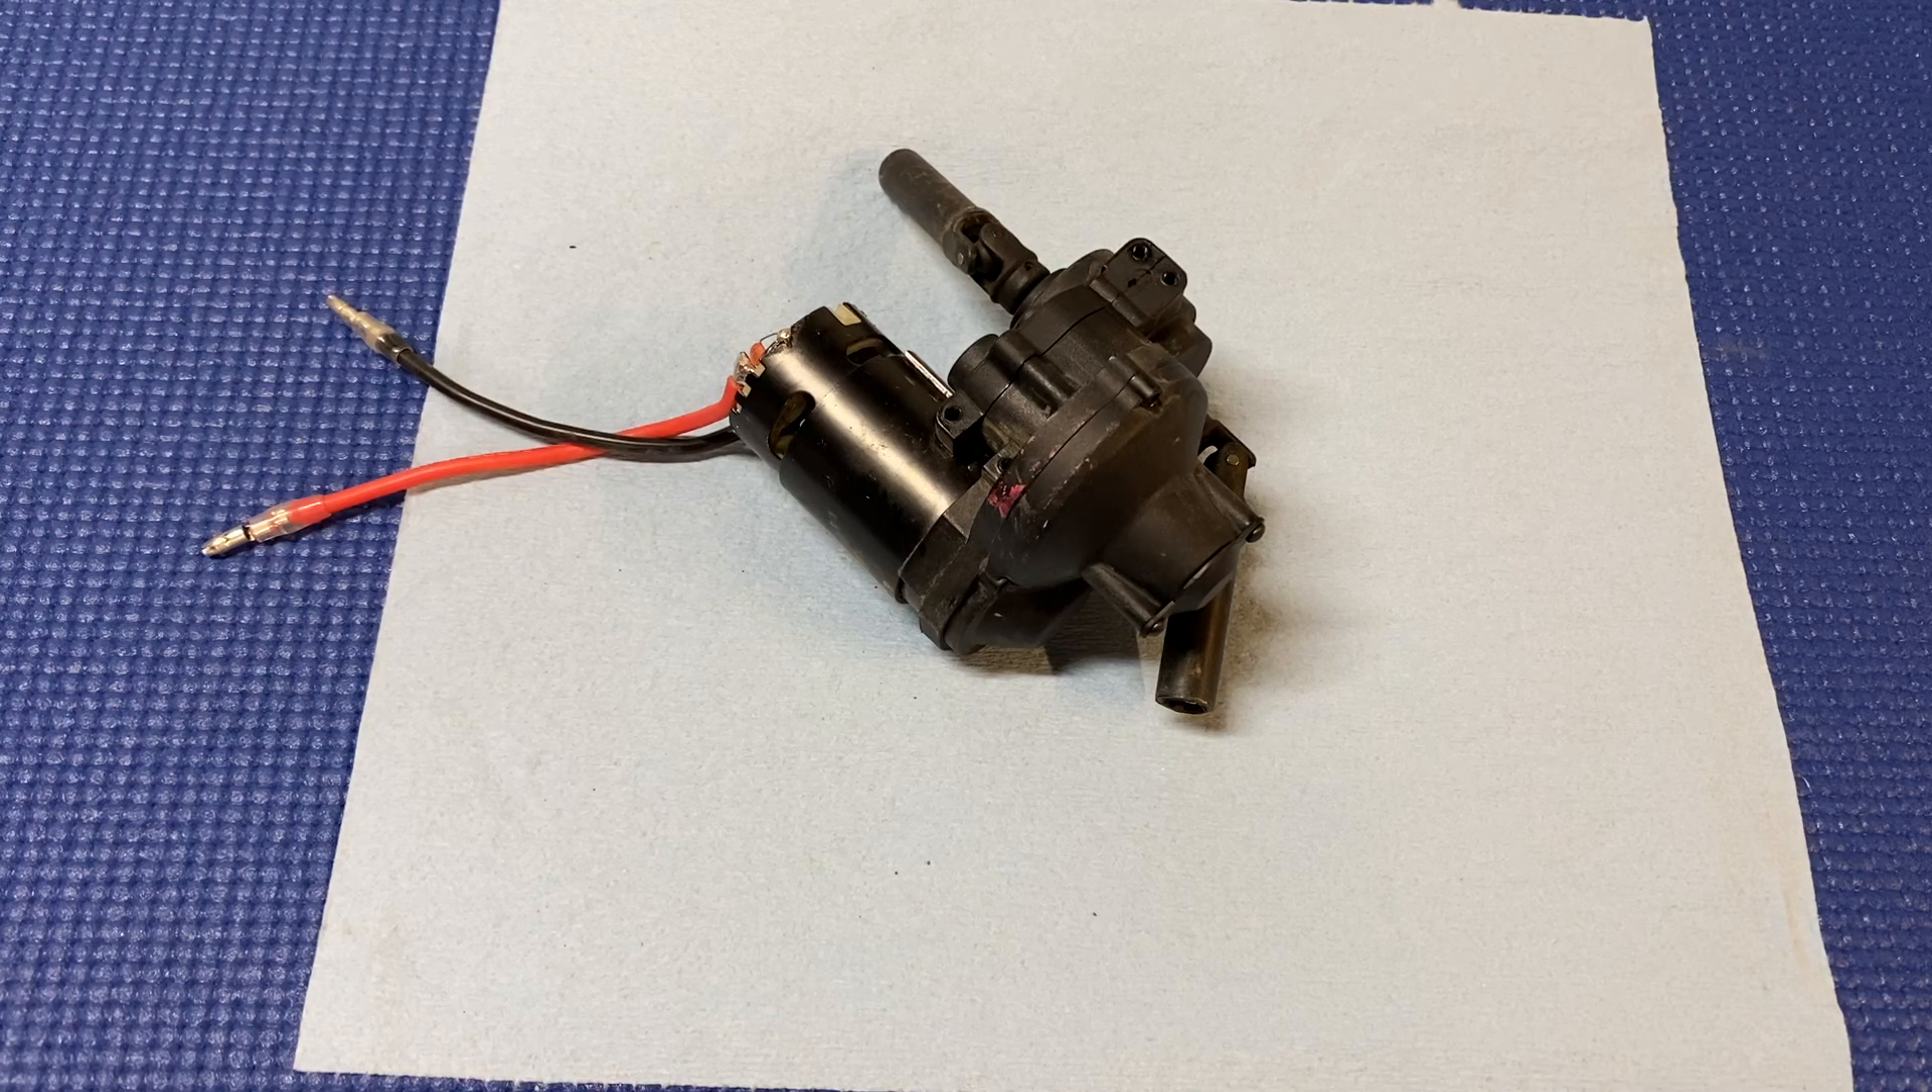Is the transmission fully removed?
Yes.